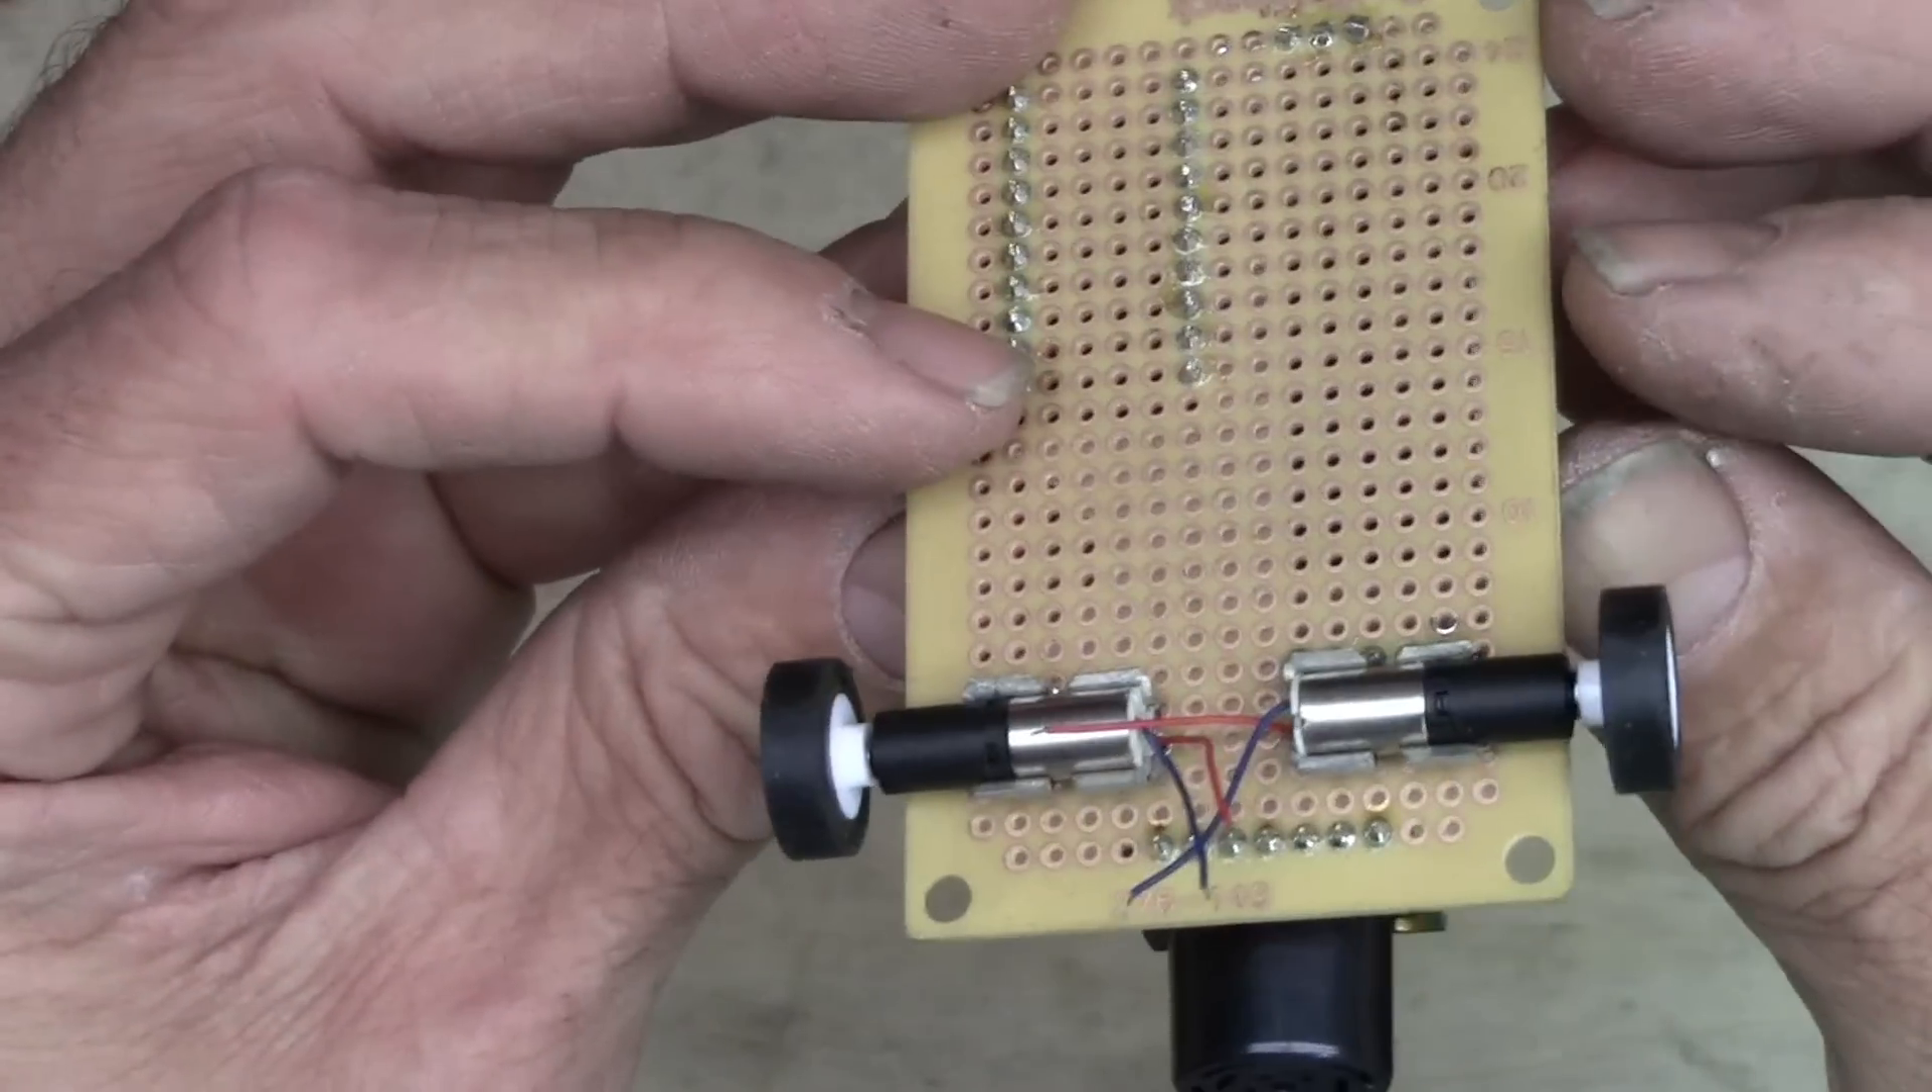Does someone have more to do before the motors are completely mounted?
No.